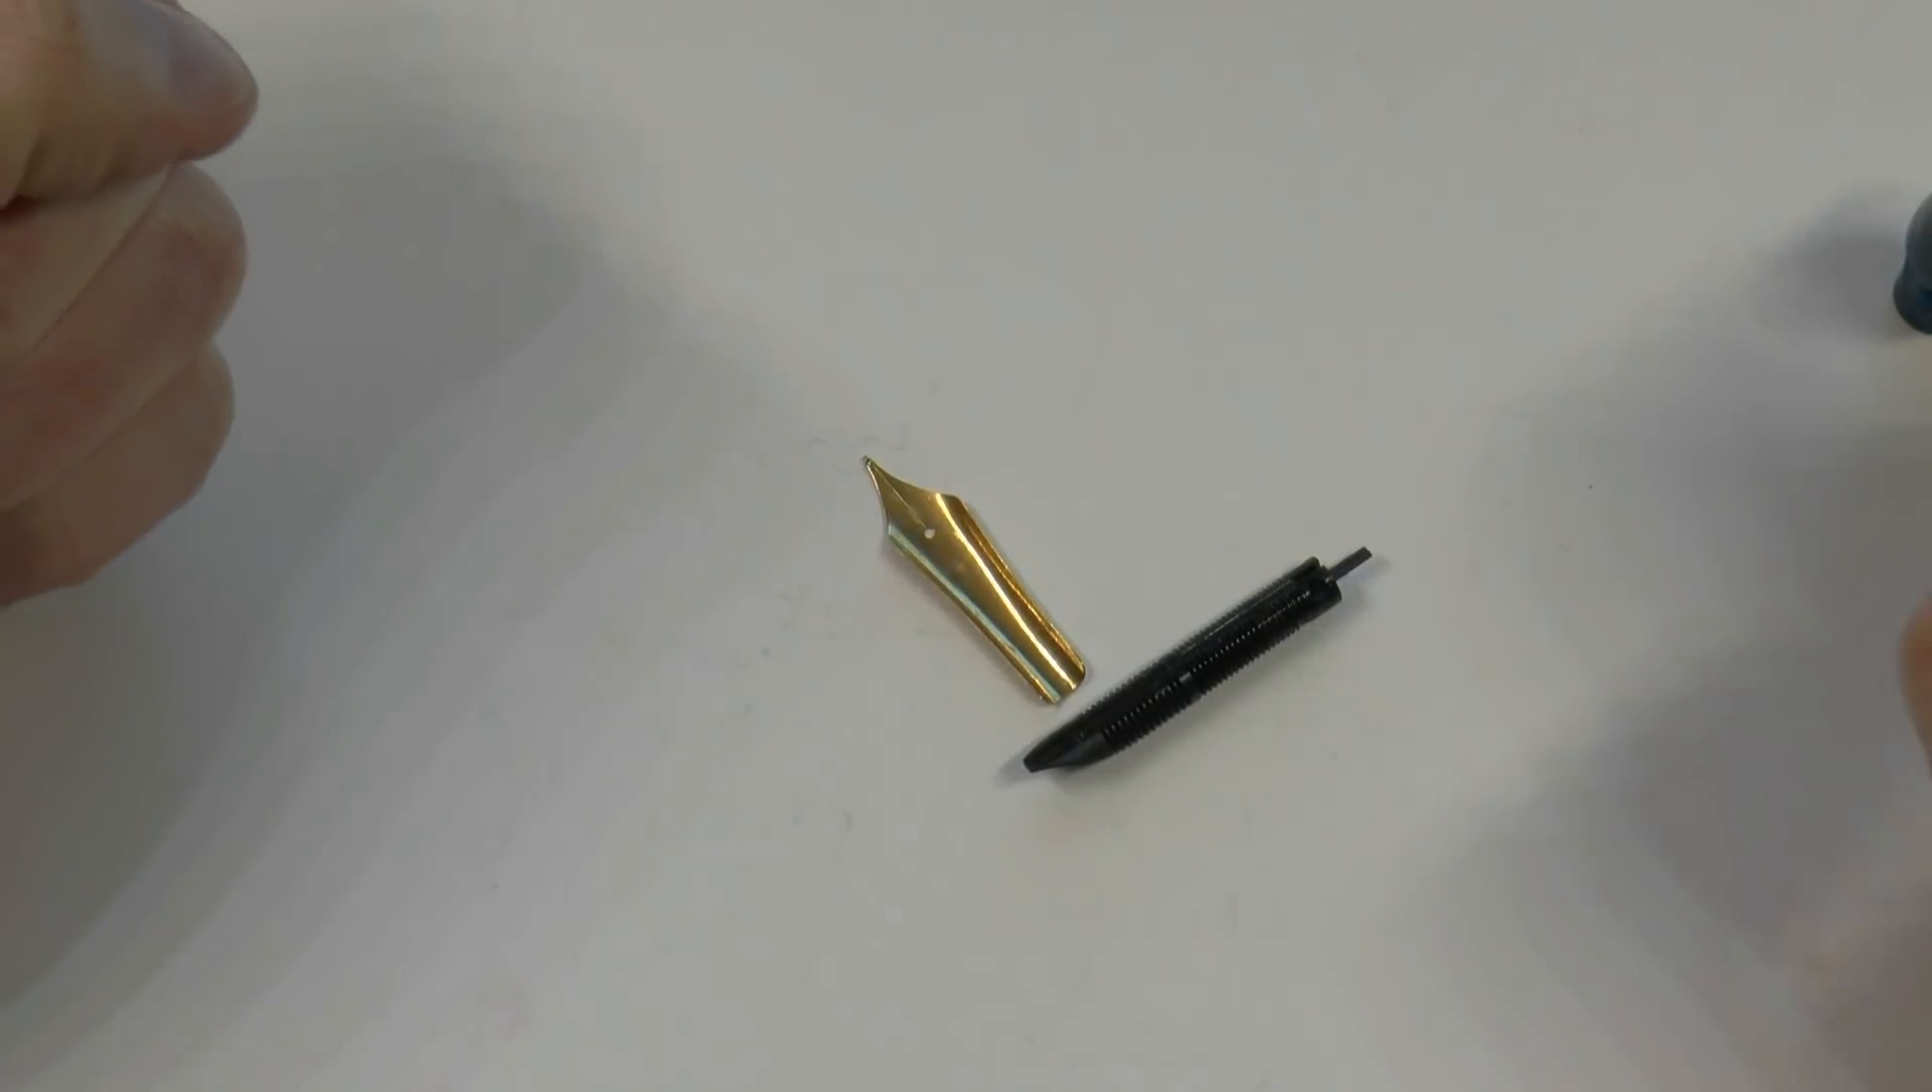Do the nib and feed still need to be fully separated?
No.